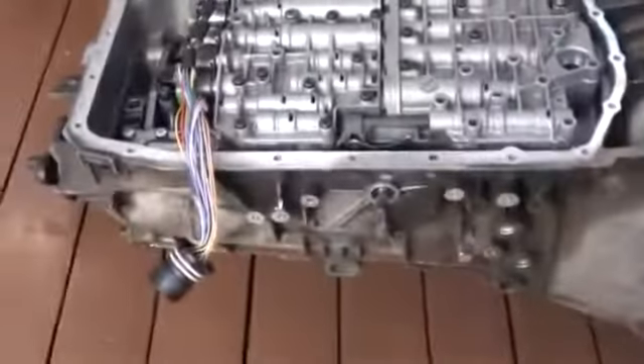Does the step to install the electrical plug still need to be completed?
Yes.